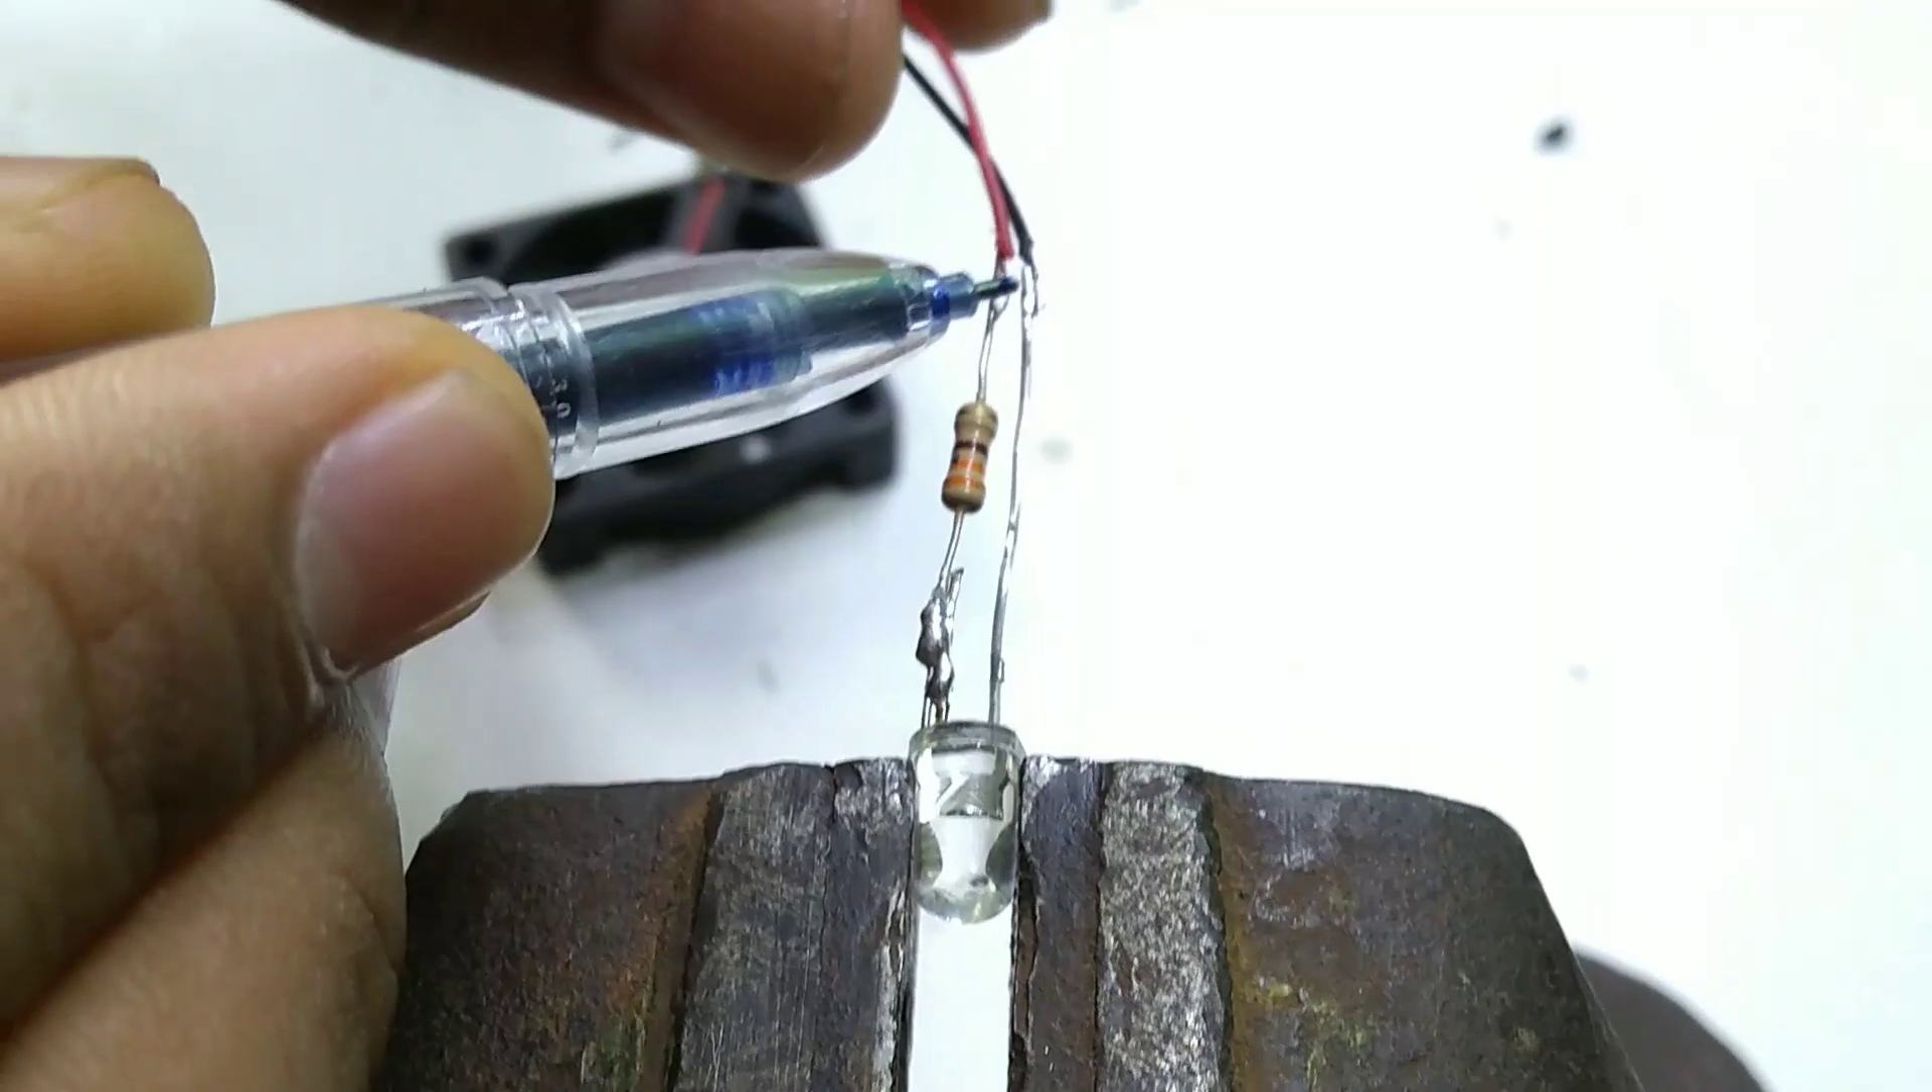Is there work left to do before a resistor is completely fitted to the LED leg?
No.